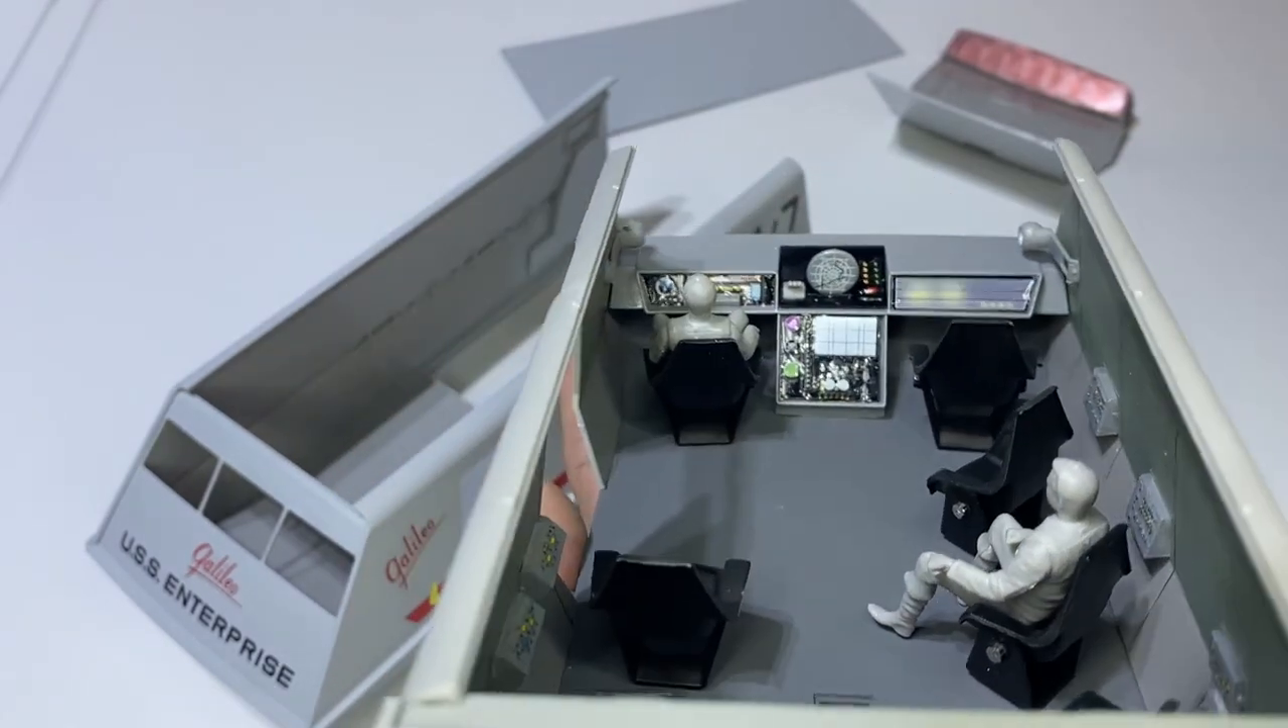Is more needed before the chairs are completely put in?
No.